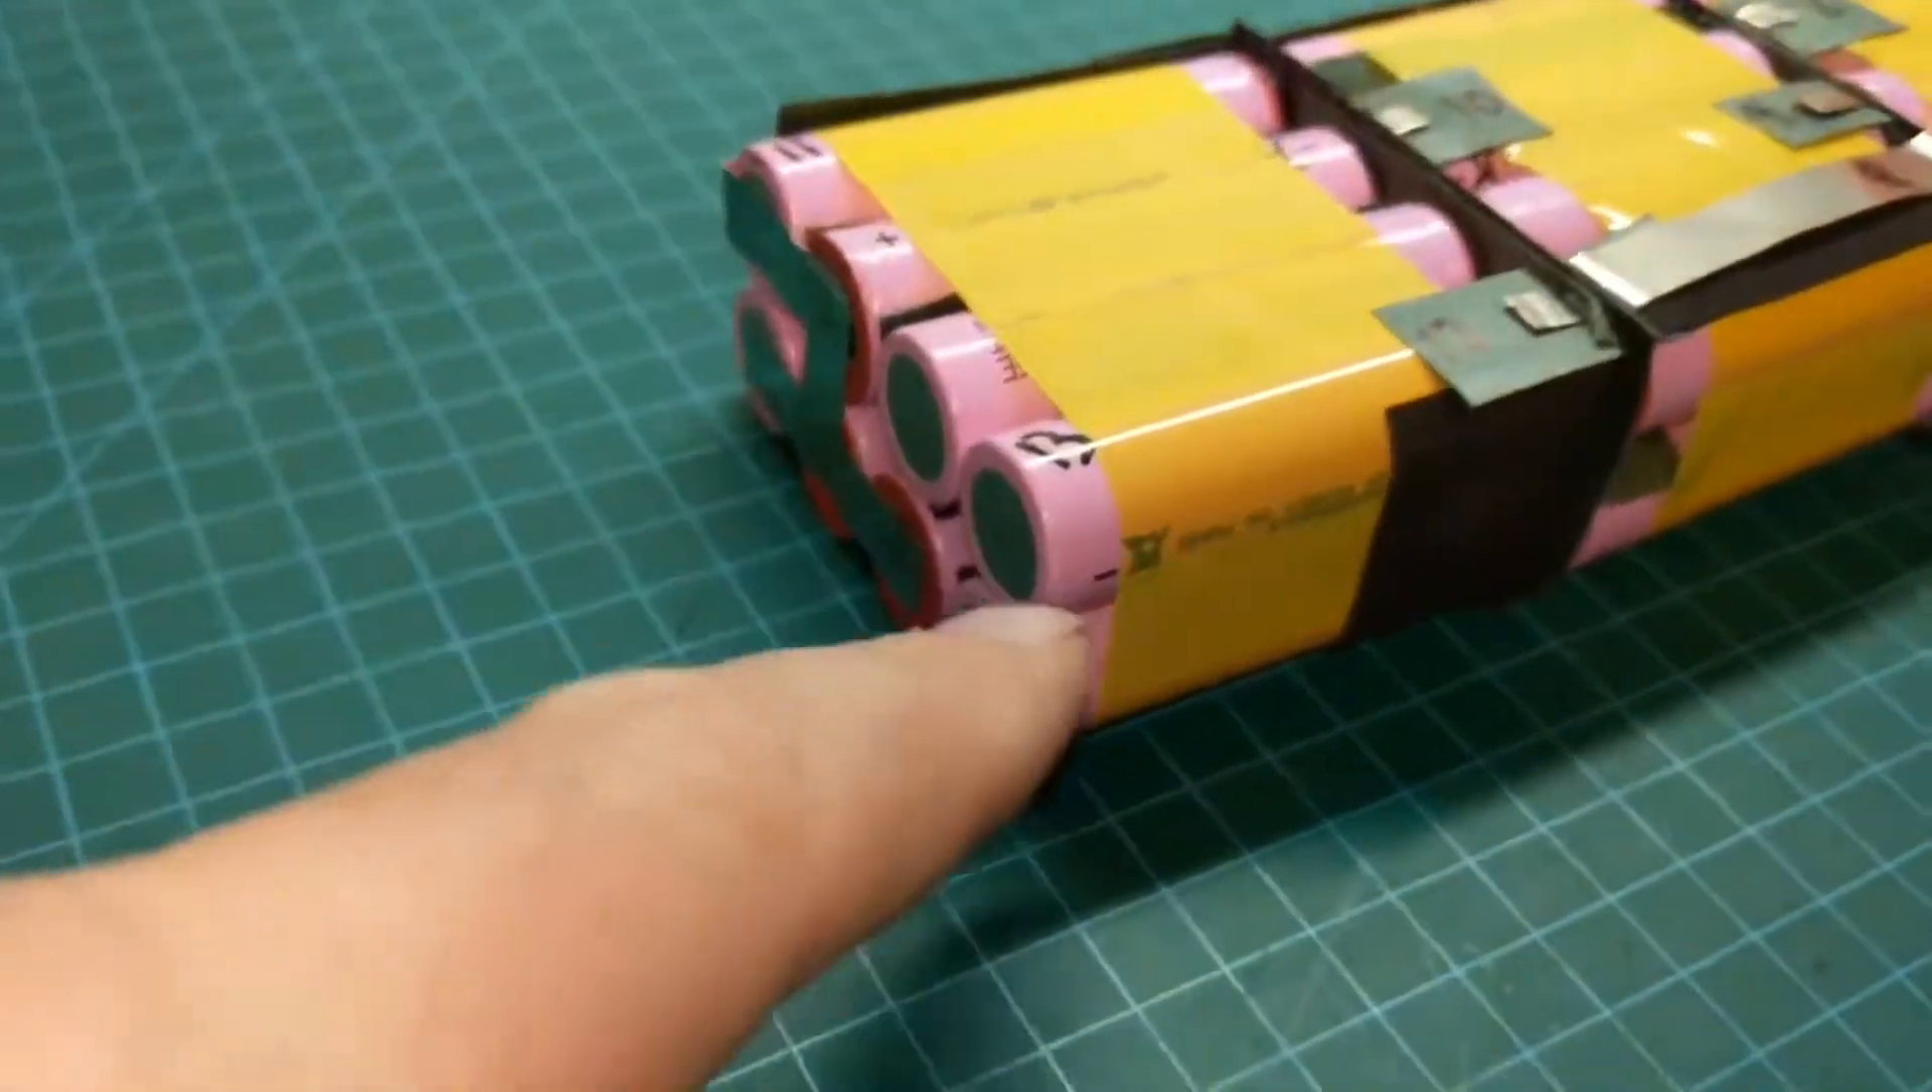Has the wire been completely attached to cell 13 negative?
No.